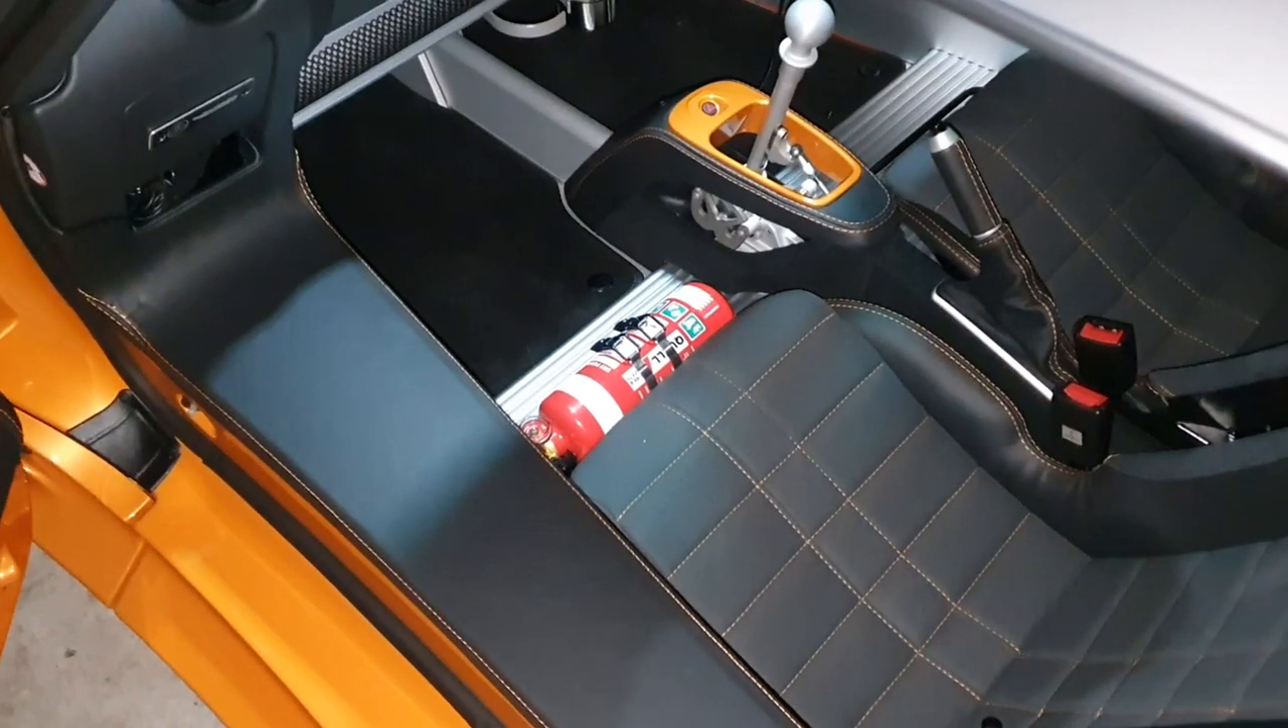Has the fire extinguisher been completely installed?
Yes.